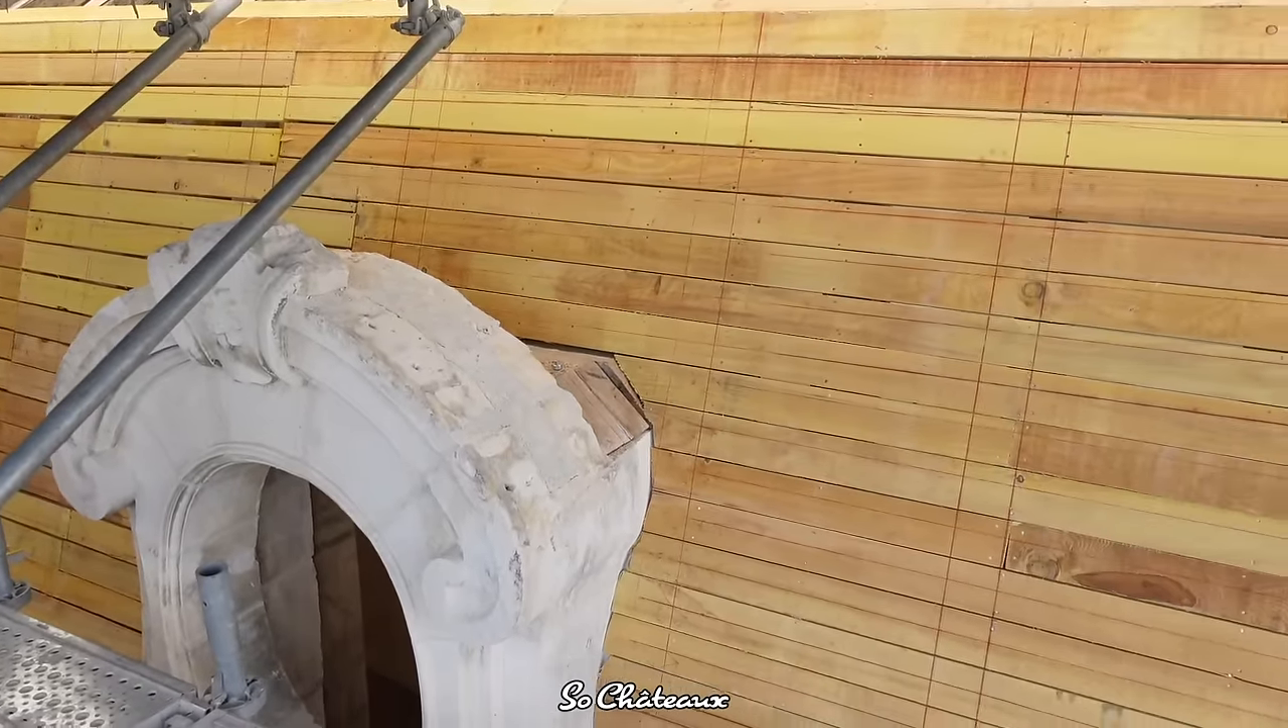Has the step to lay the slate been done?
No.